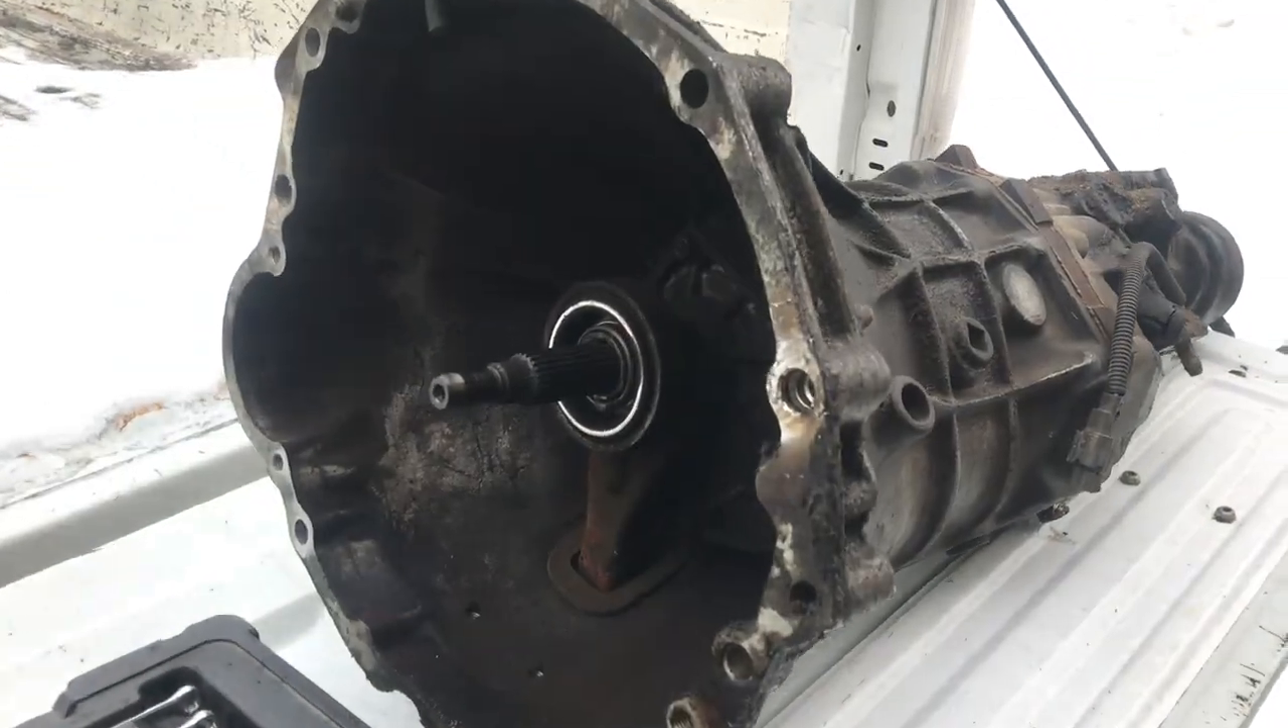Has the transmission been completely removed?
Yes.